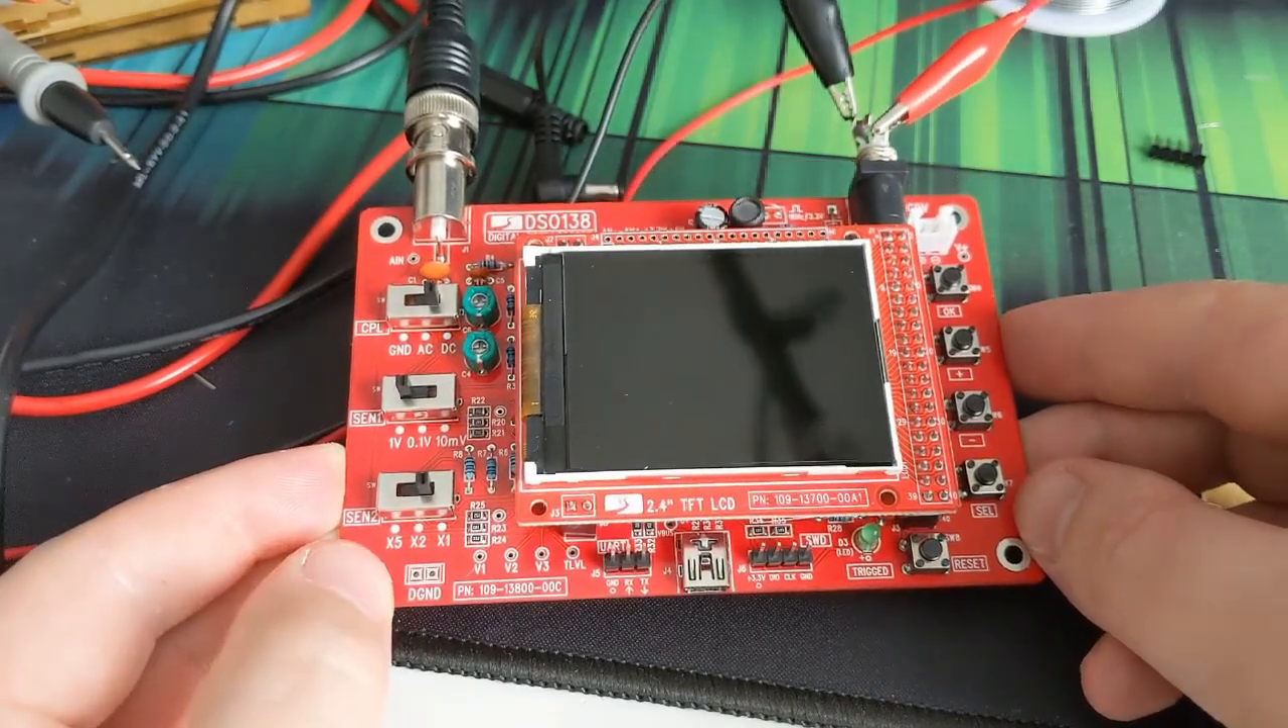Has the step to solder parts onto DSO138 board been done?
Yes.